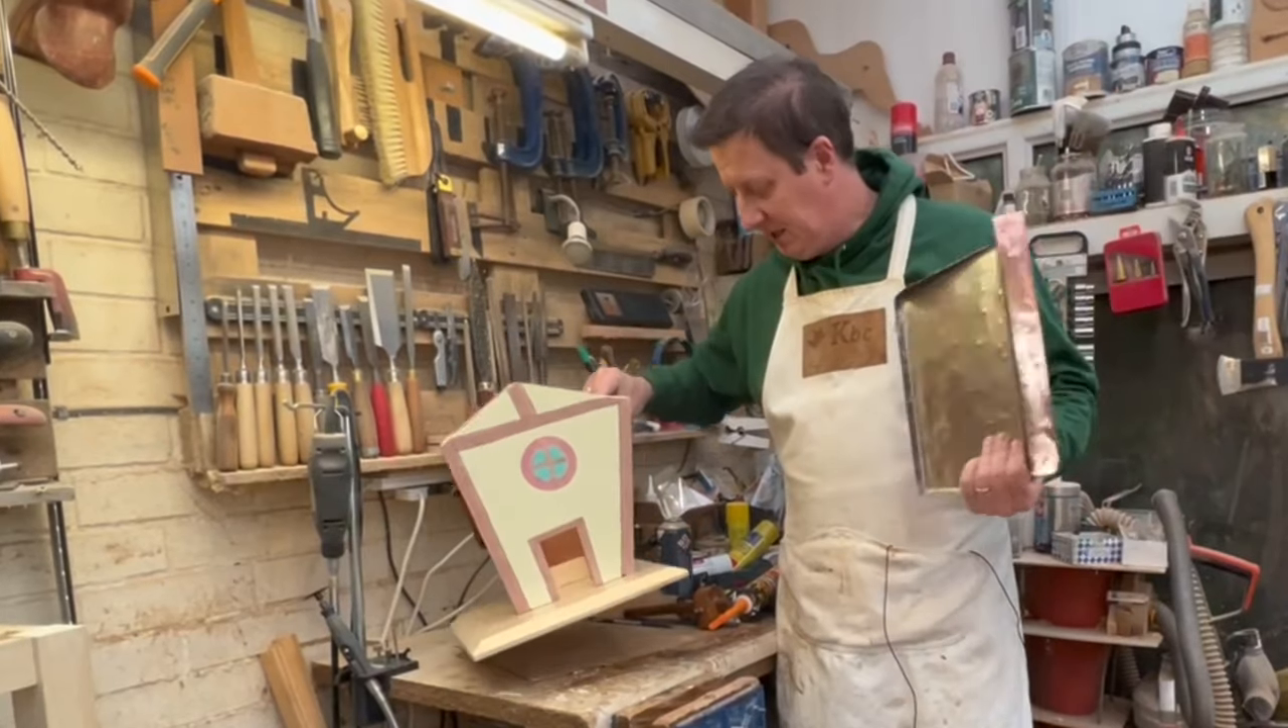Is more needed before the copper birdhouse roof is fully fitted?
Yes.